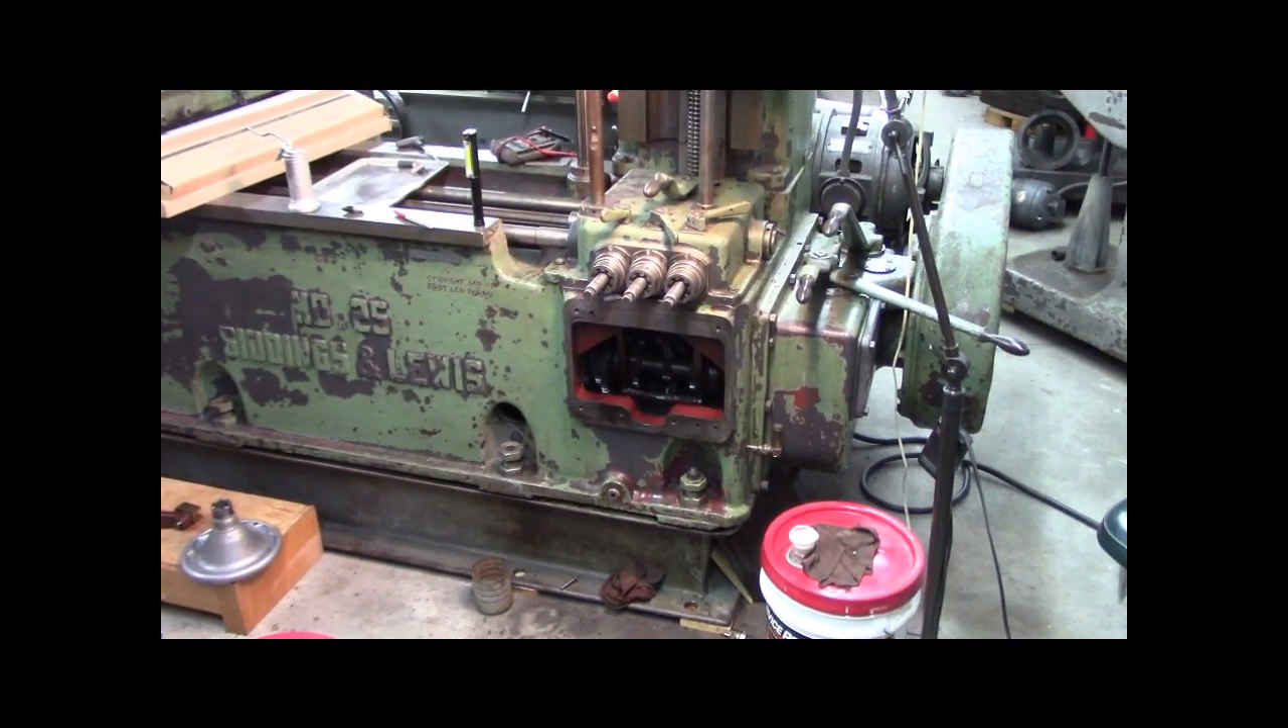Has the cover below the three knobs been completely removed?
Yes.